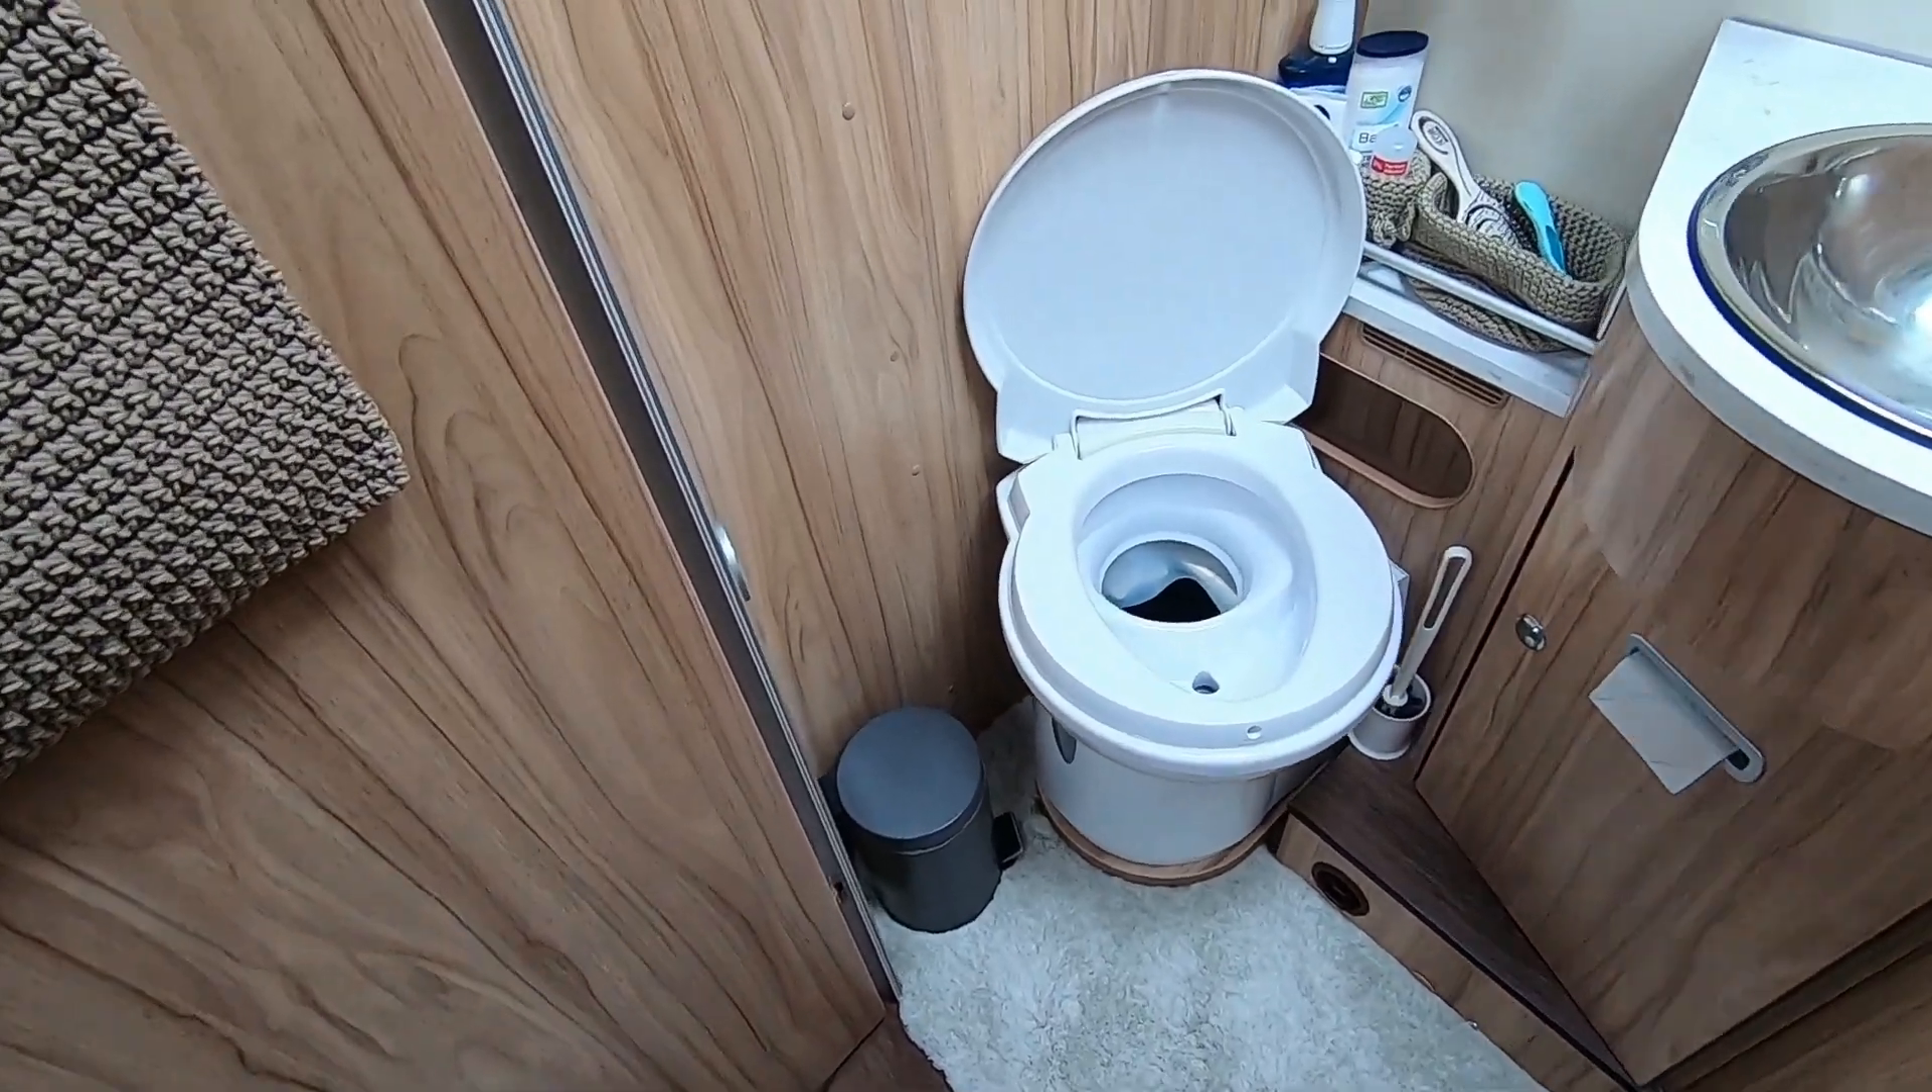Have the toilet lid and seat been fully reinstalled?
Yes.